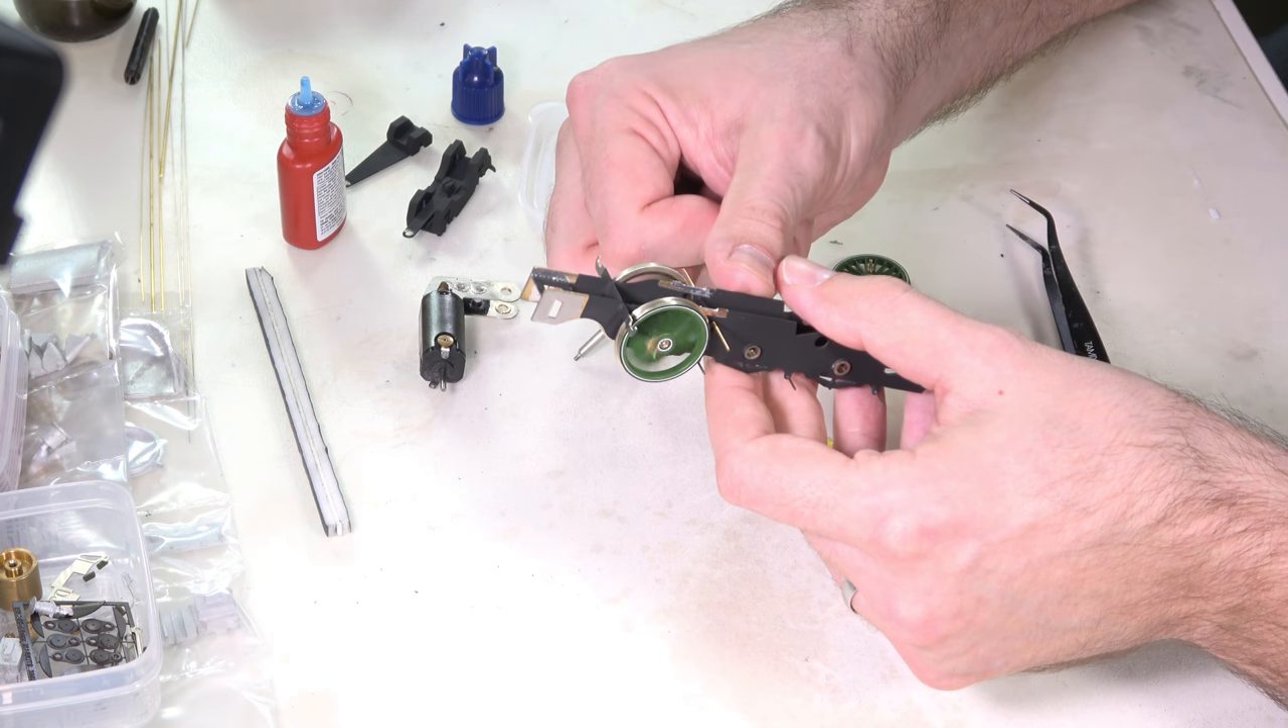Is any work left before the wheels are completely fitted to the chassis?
Yes.